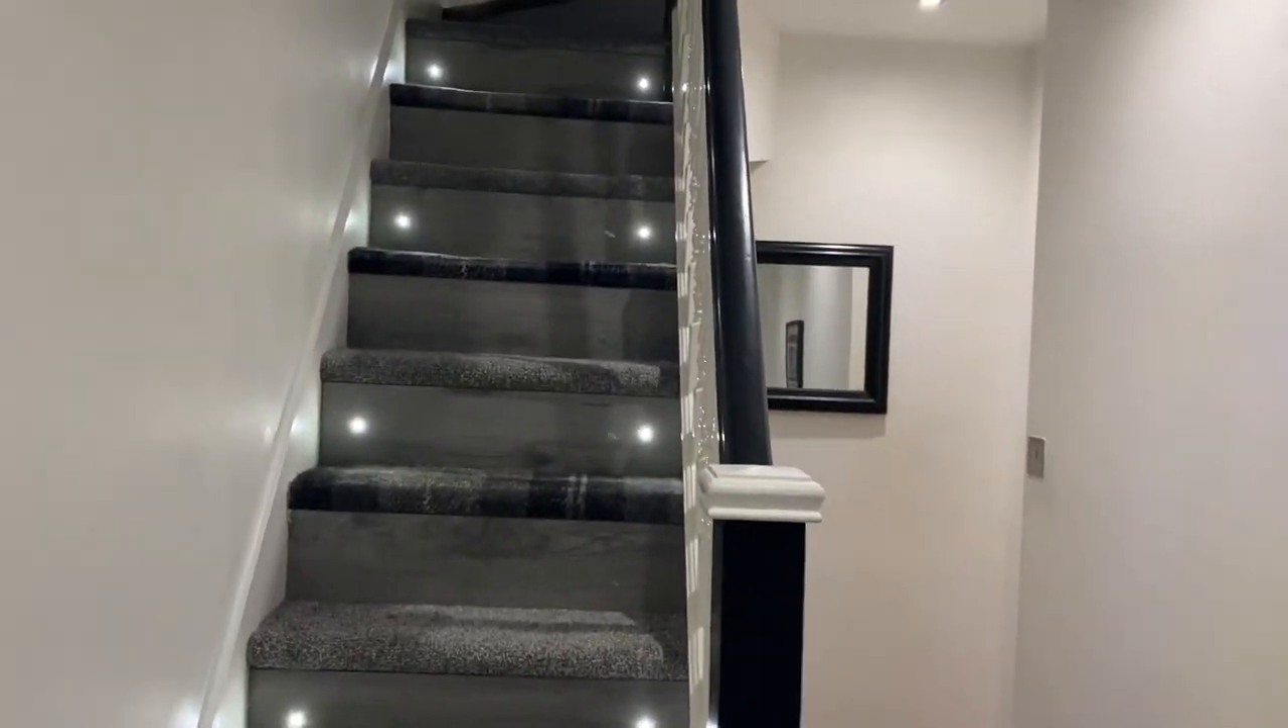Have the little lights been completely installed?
Yes.